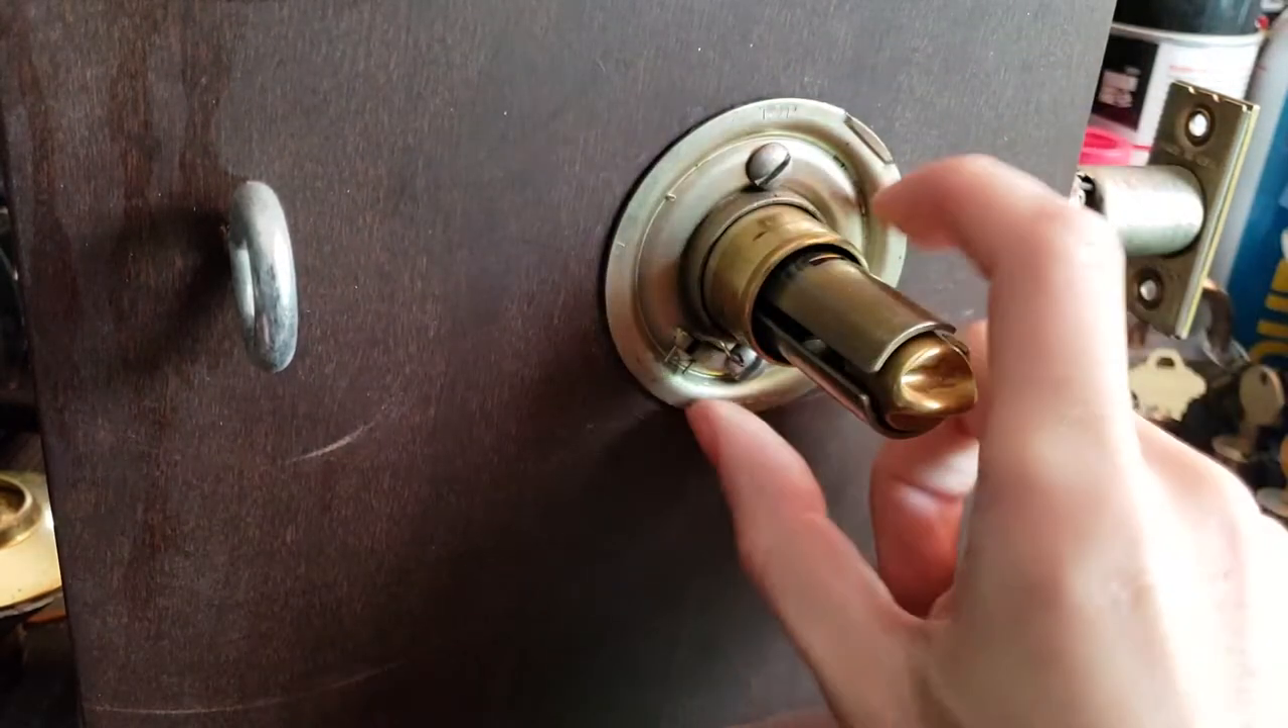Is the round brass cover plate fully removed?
Yes.